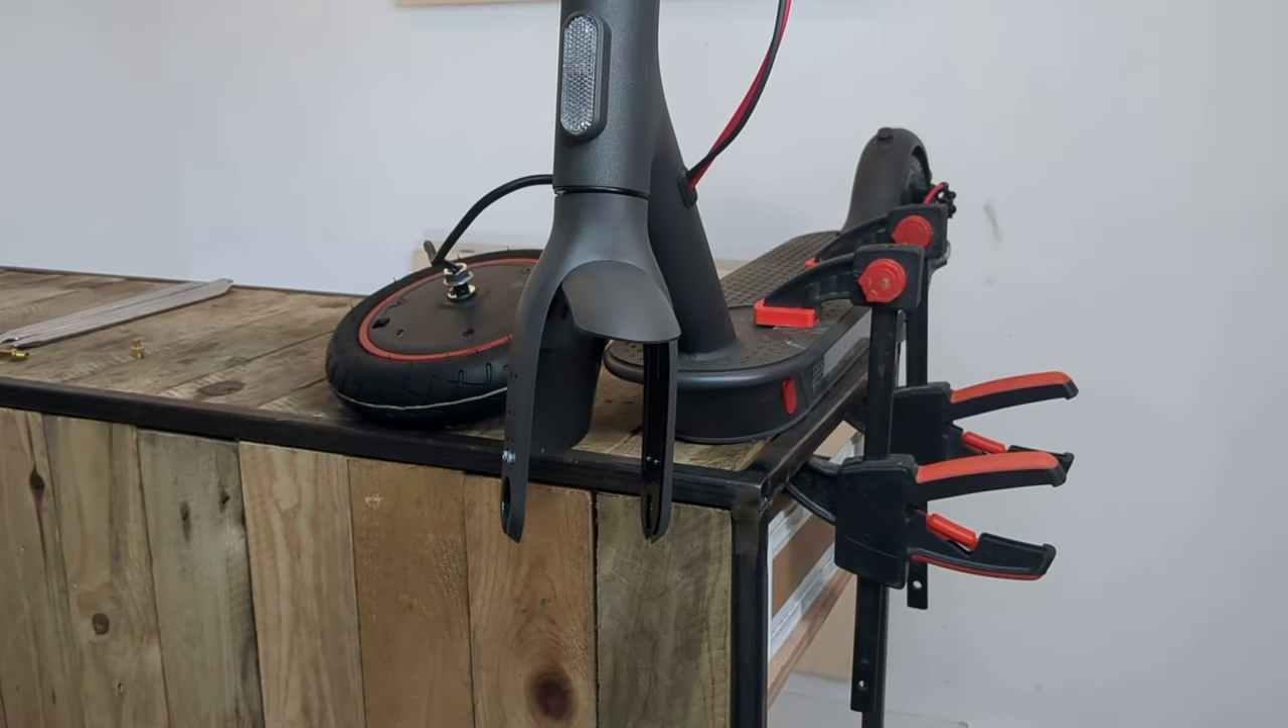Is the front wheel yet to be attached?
Yes.